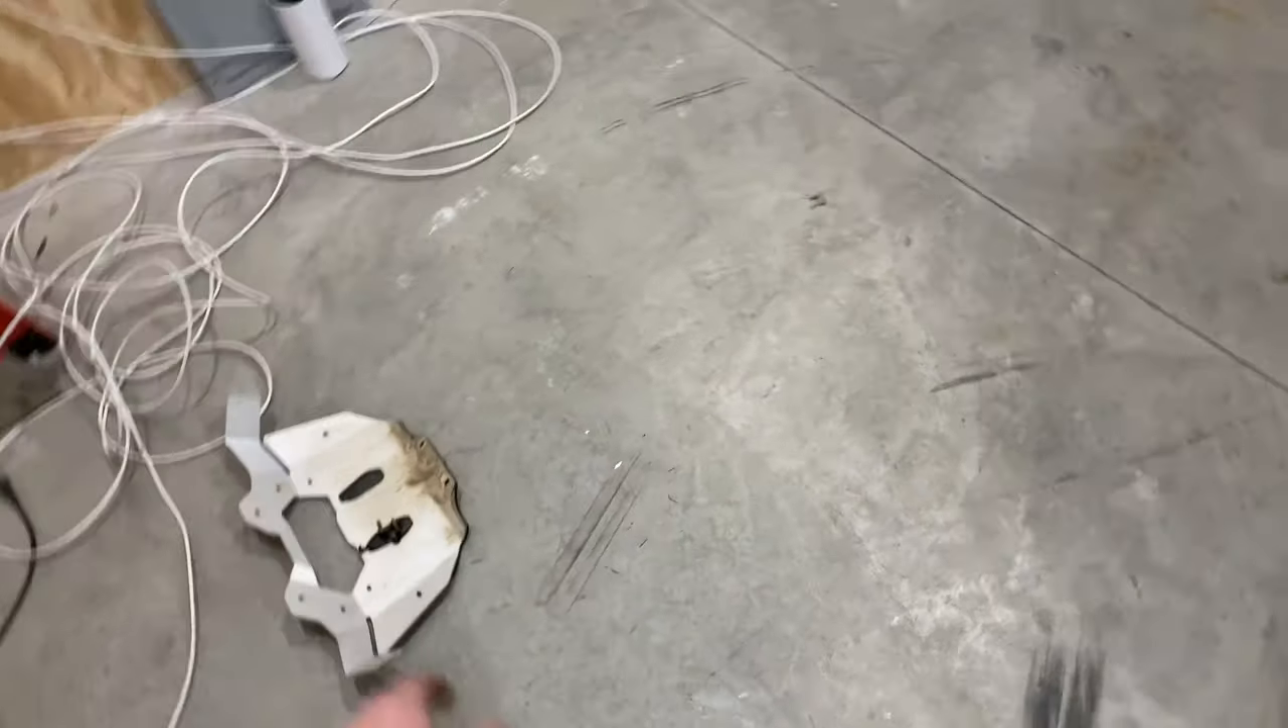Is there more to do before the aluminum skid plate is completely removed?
No.